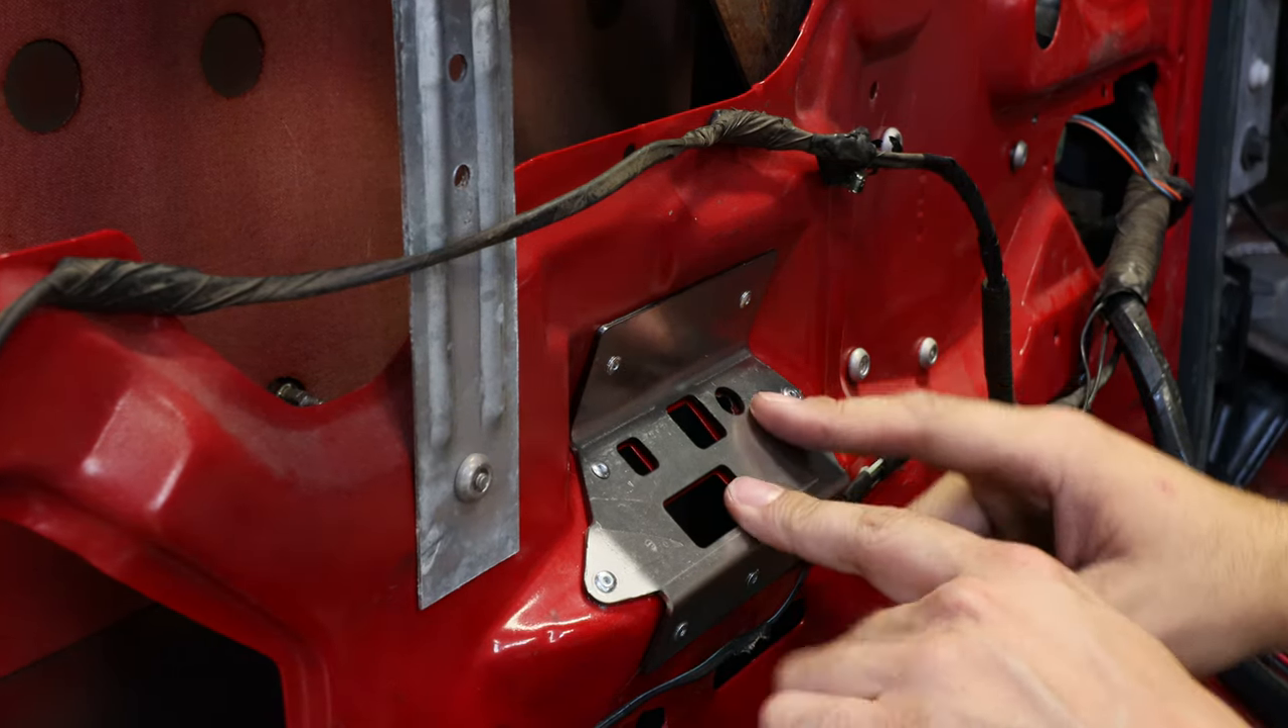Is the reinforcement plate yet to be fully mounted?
No.